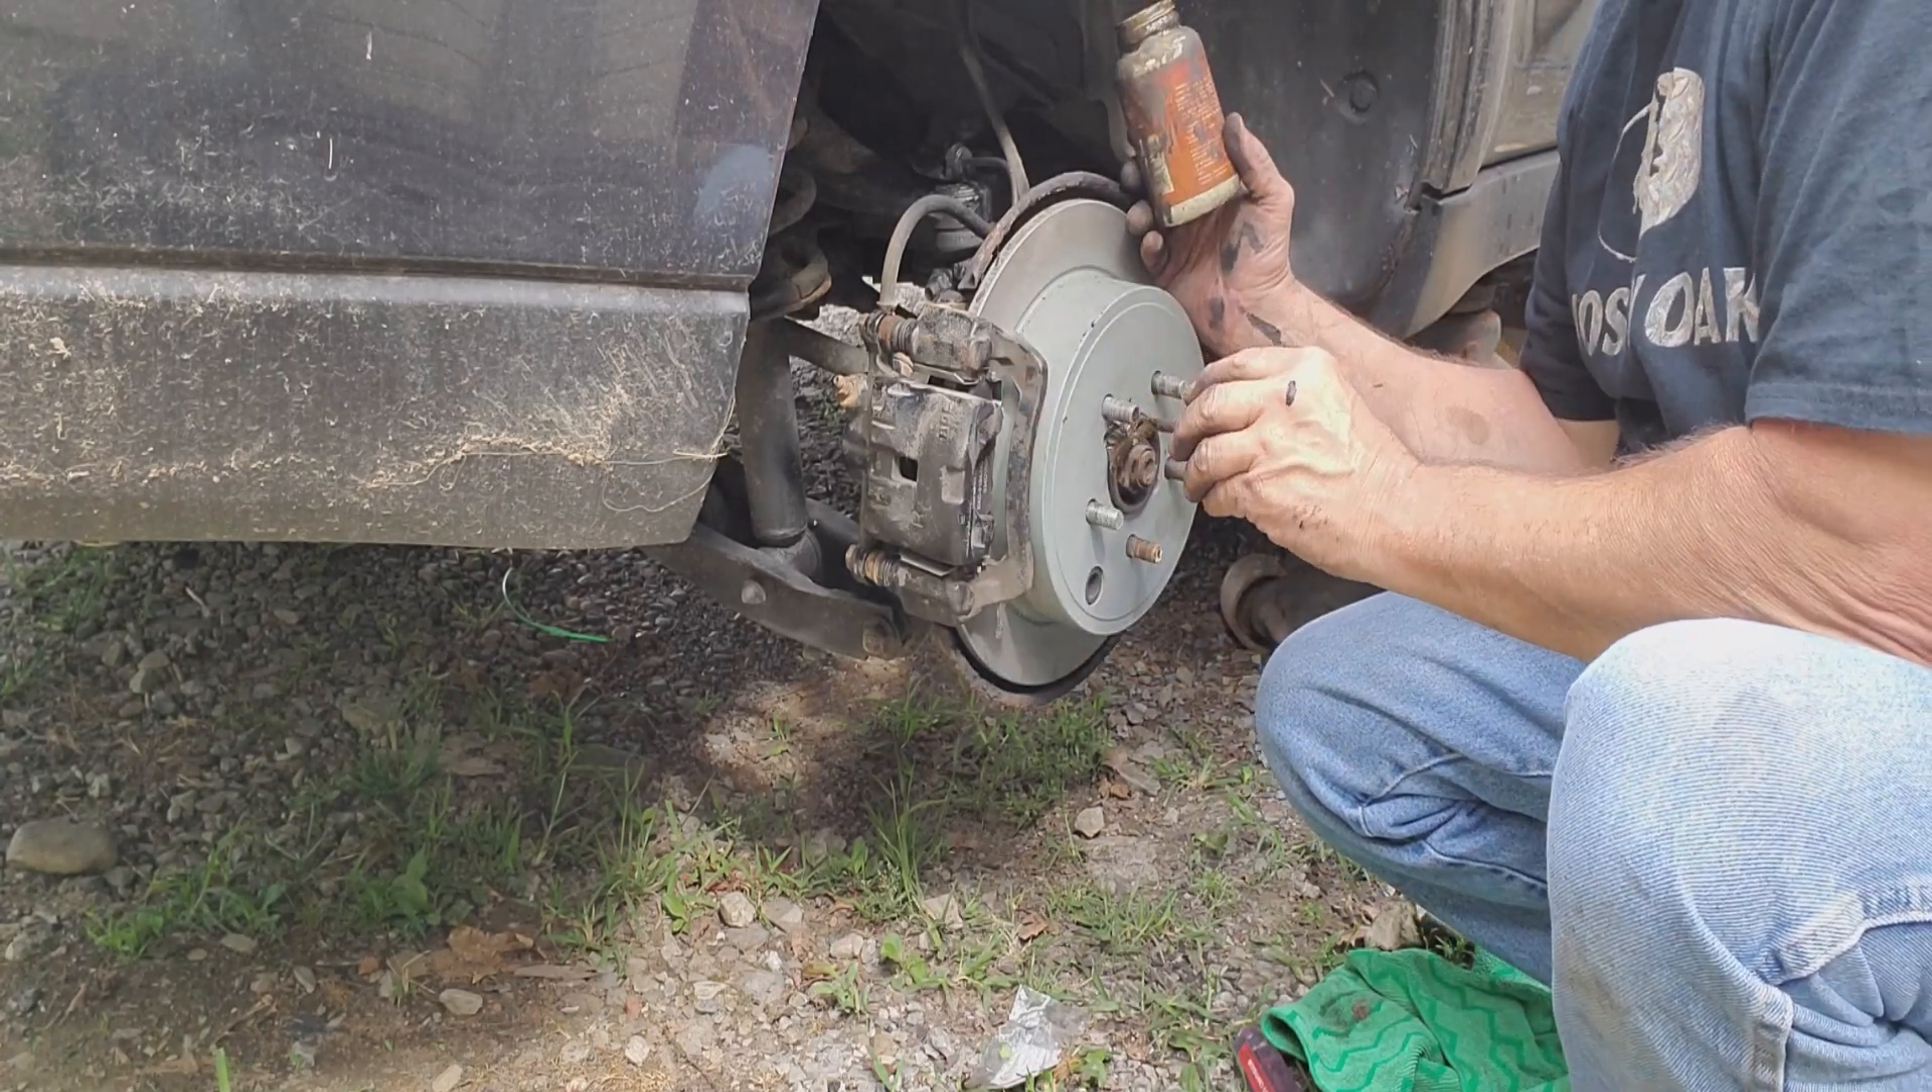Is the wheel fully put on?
No.